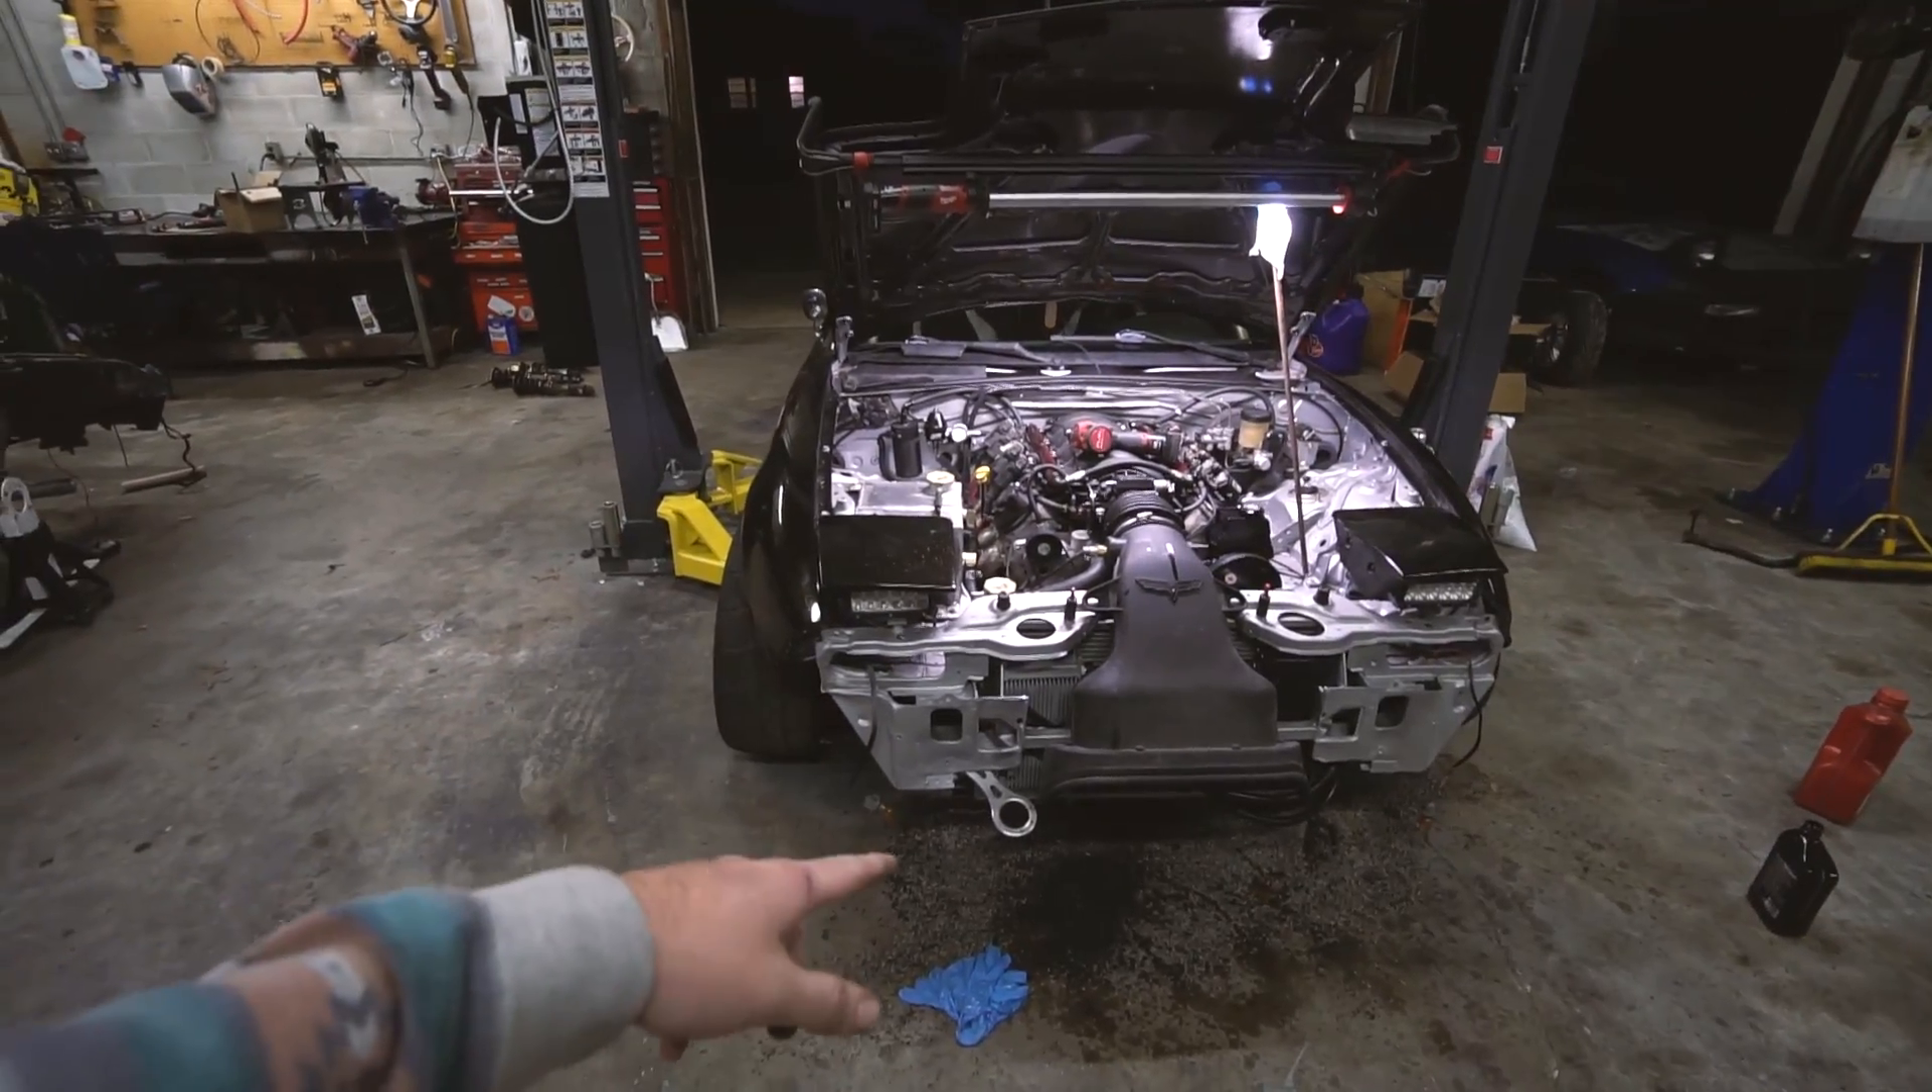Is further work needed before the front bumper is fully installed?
Yes.